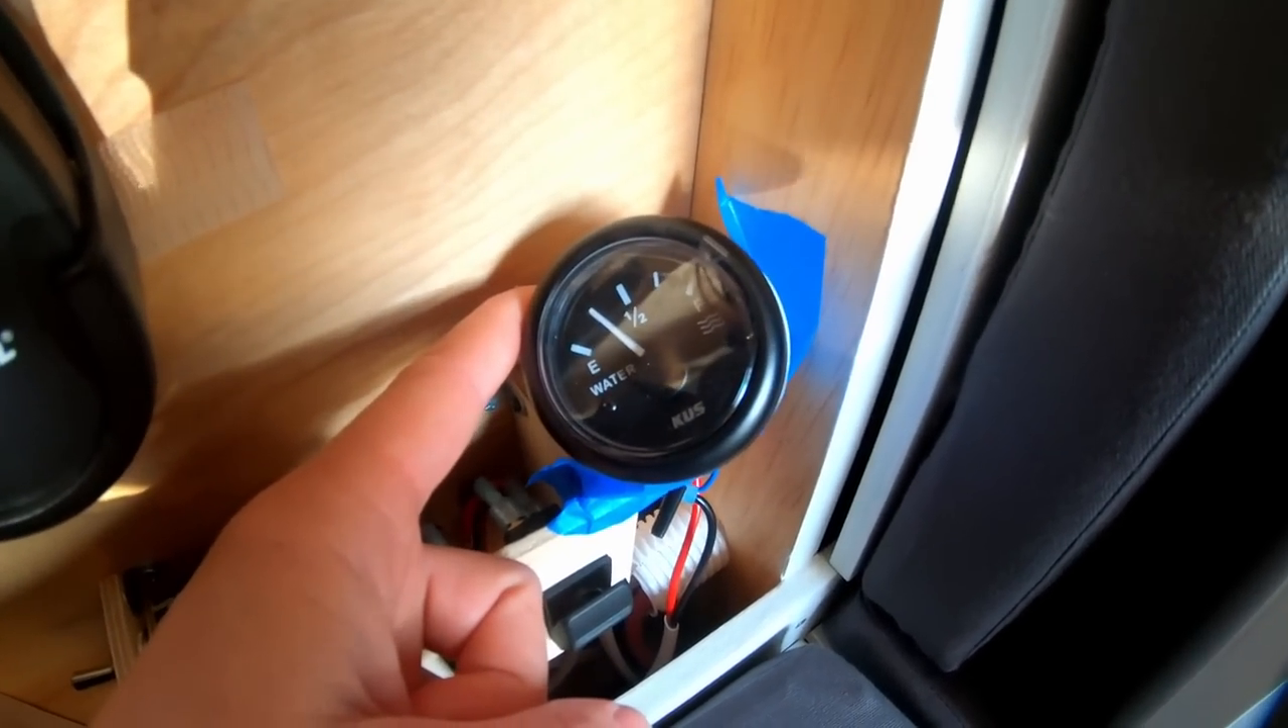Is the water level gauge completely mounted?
No.